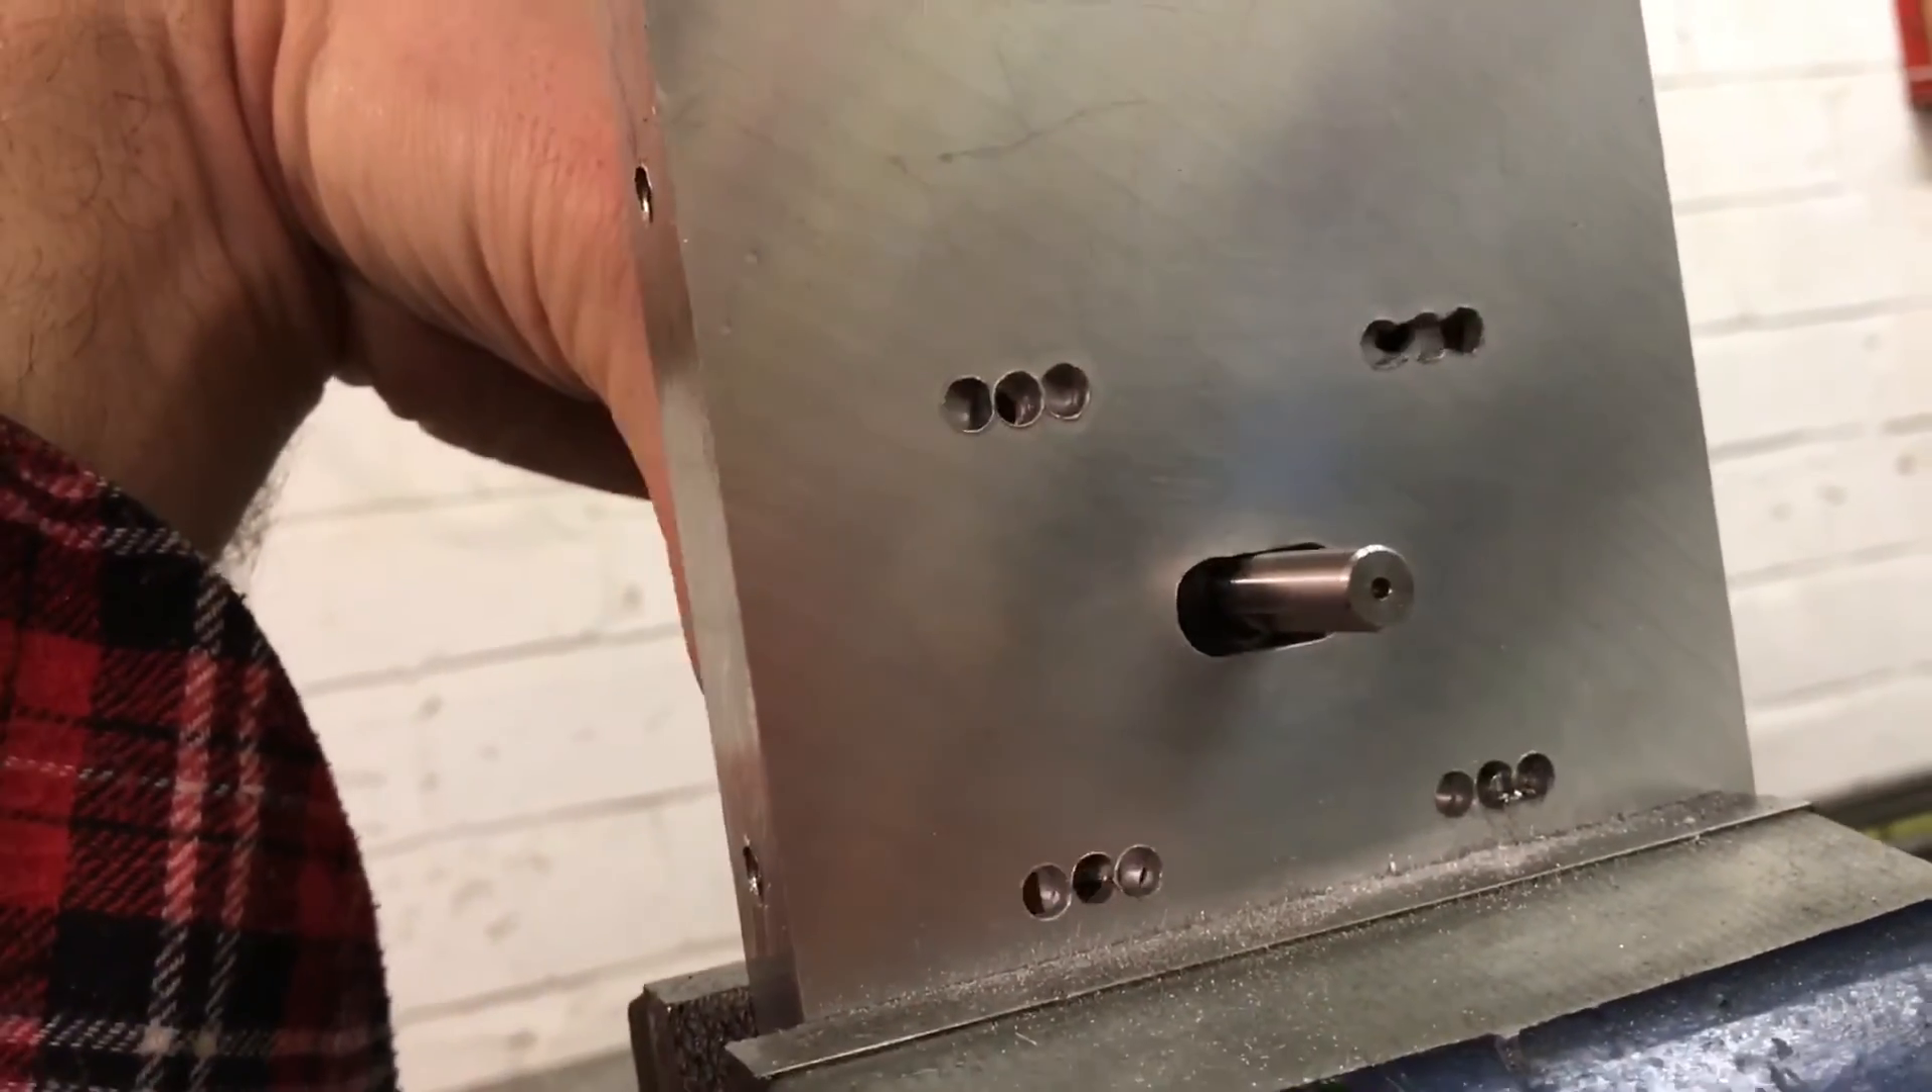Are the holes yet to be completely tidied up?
Yes.